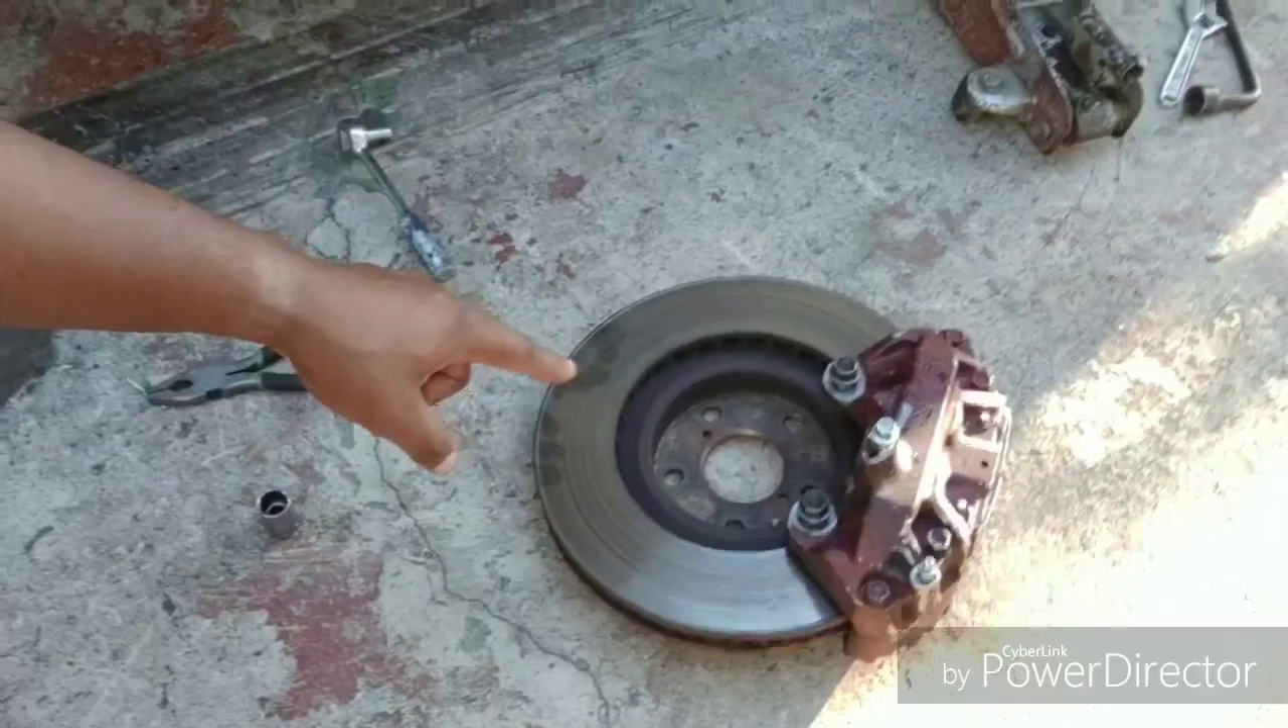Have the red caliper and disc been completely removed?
Yes.